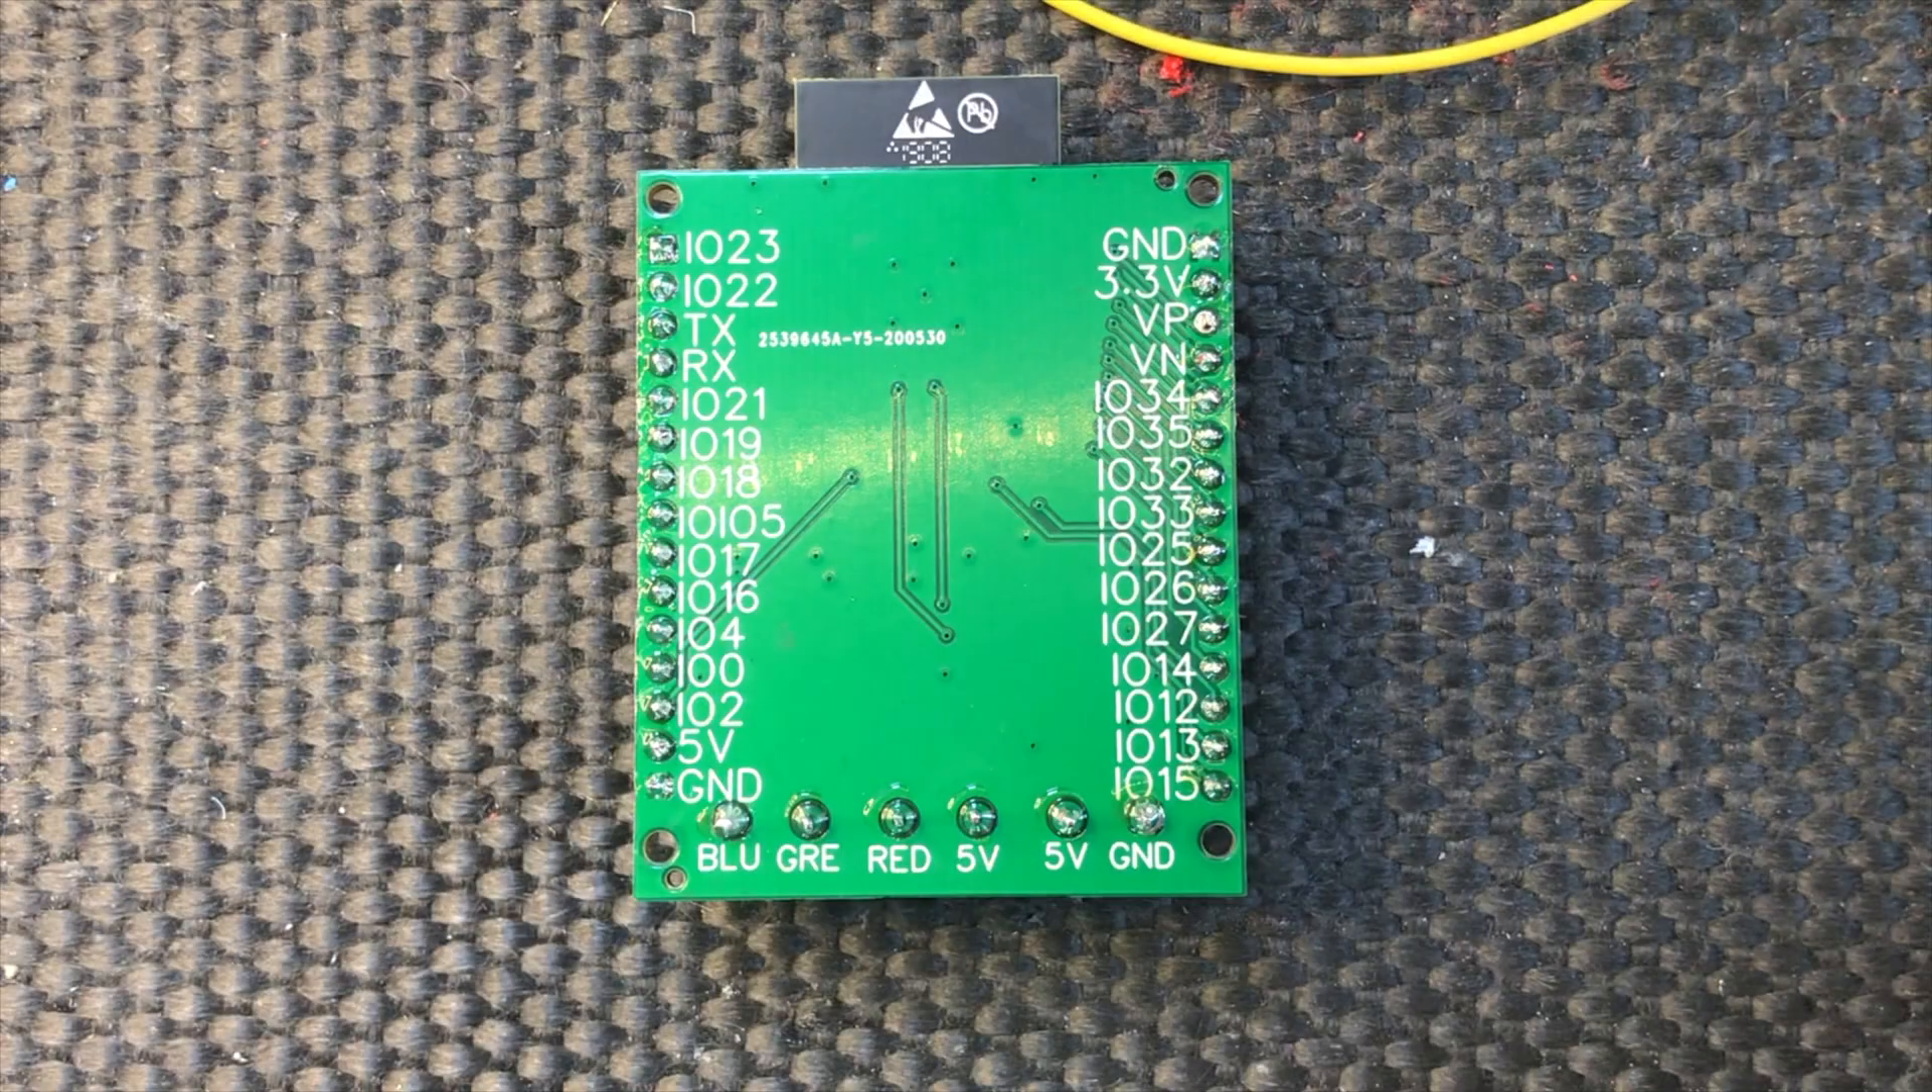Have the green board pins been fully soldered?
Yes.